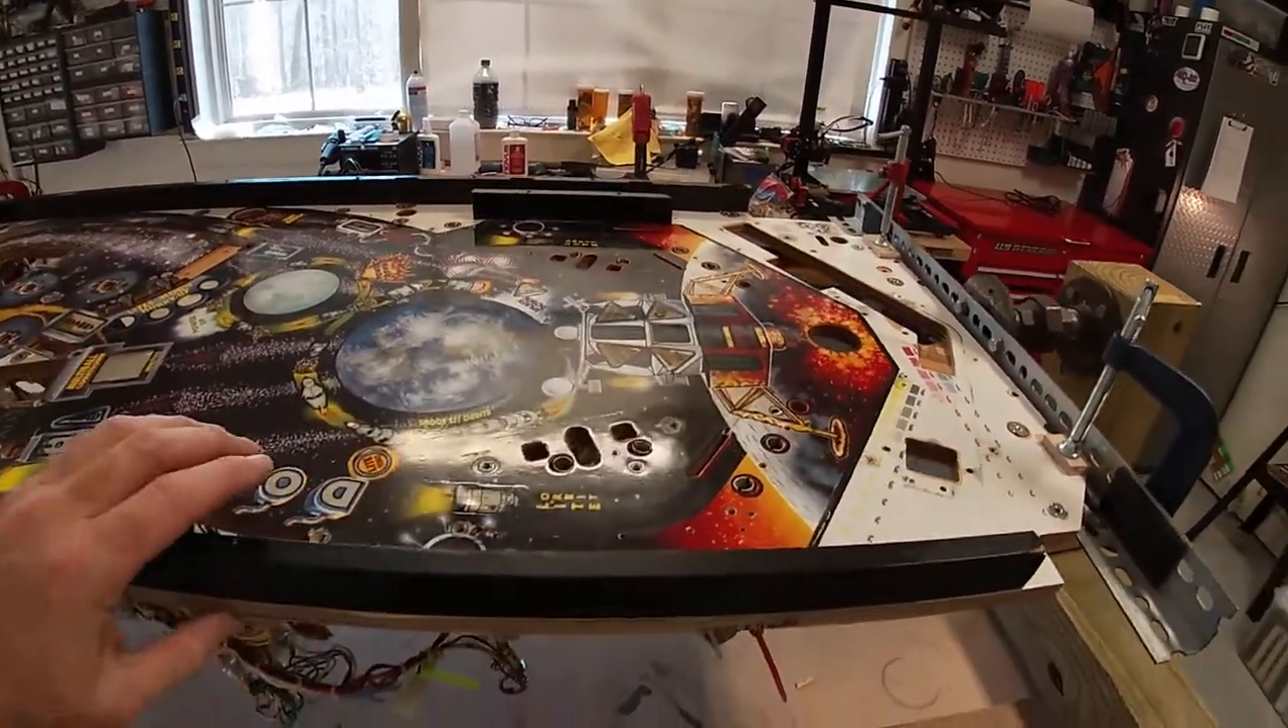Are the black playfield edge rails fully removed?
No.